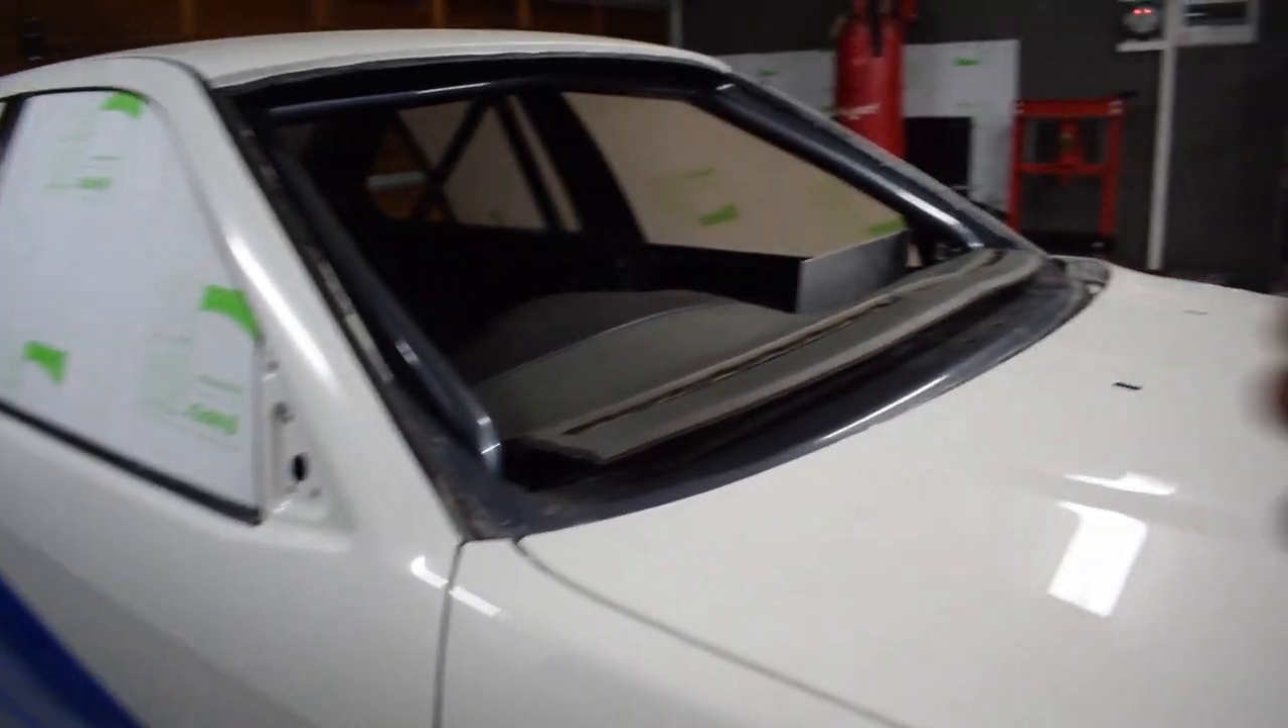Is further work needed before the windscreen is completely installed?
Yes.